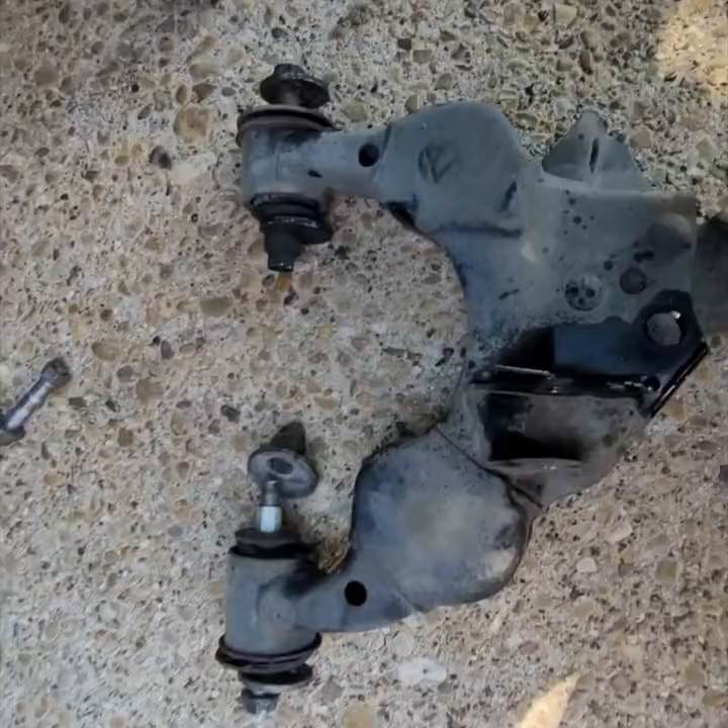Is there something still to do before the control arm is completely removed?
No.